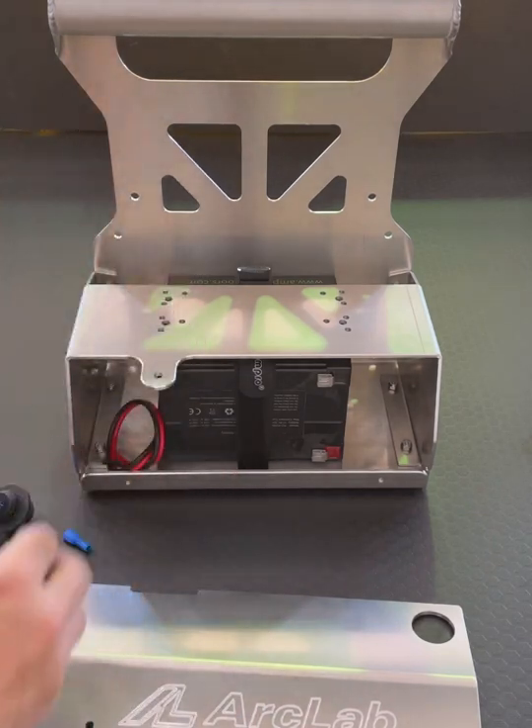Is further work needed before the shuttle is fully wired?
Yes.